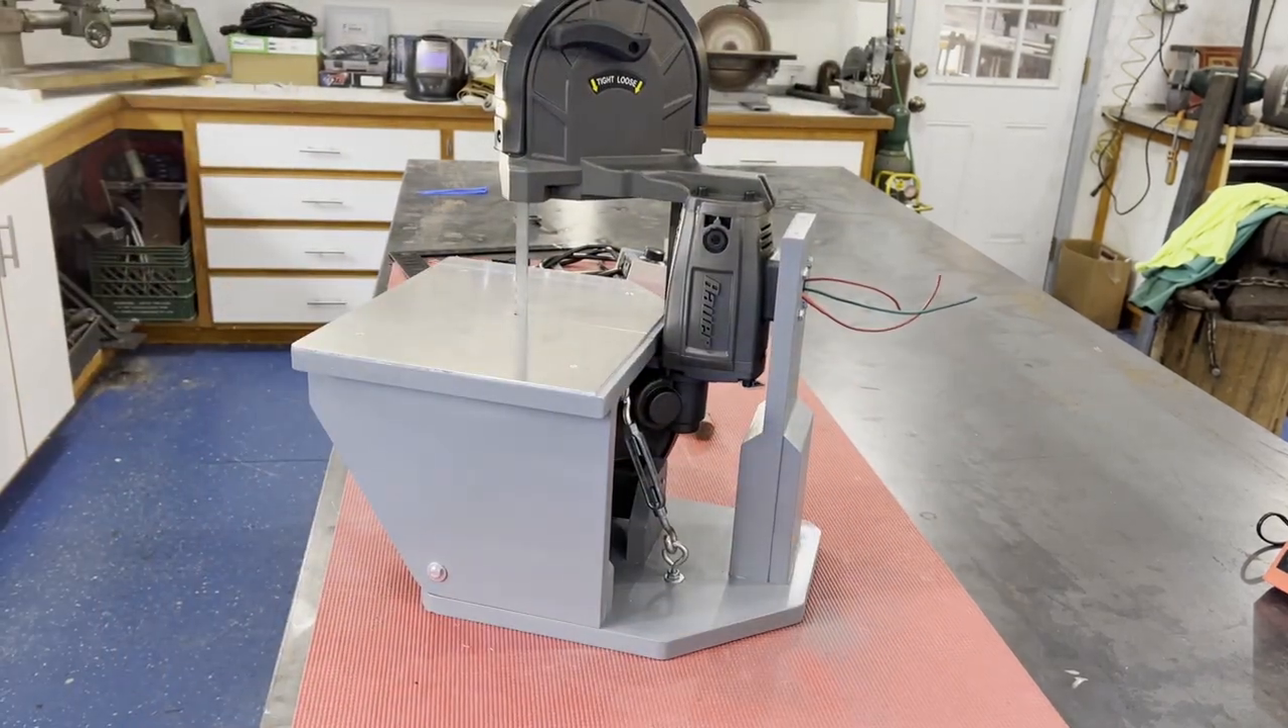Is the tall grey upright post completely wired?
No.